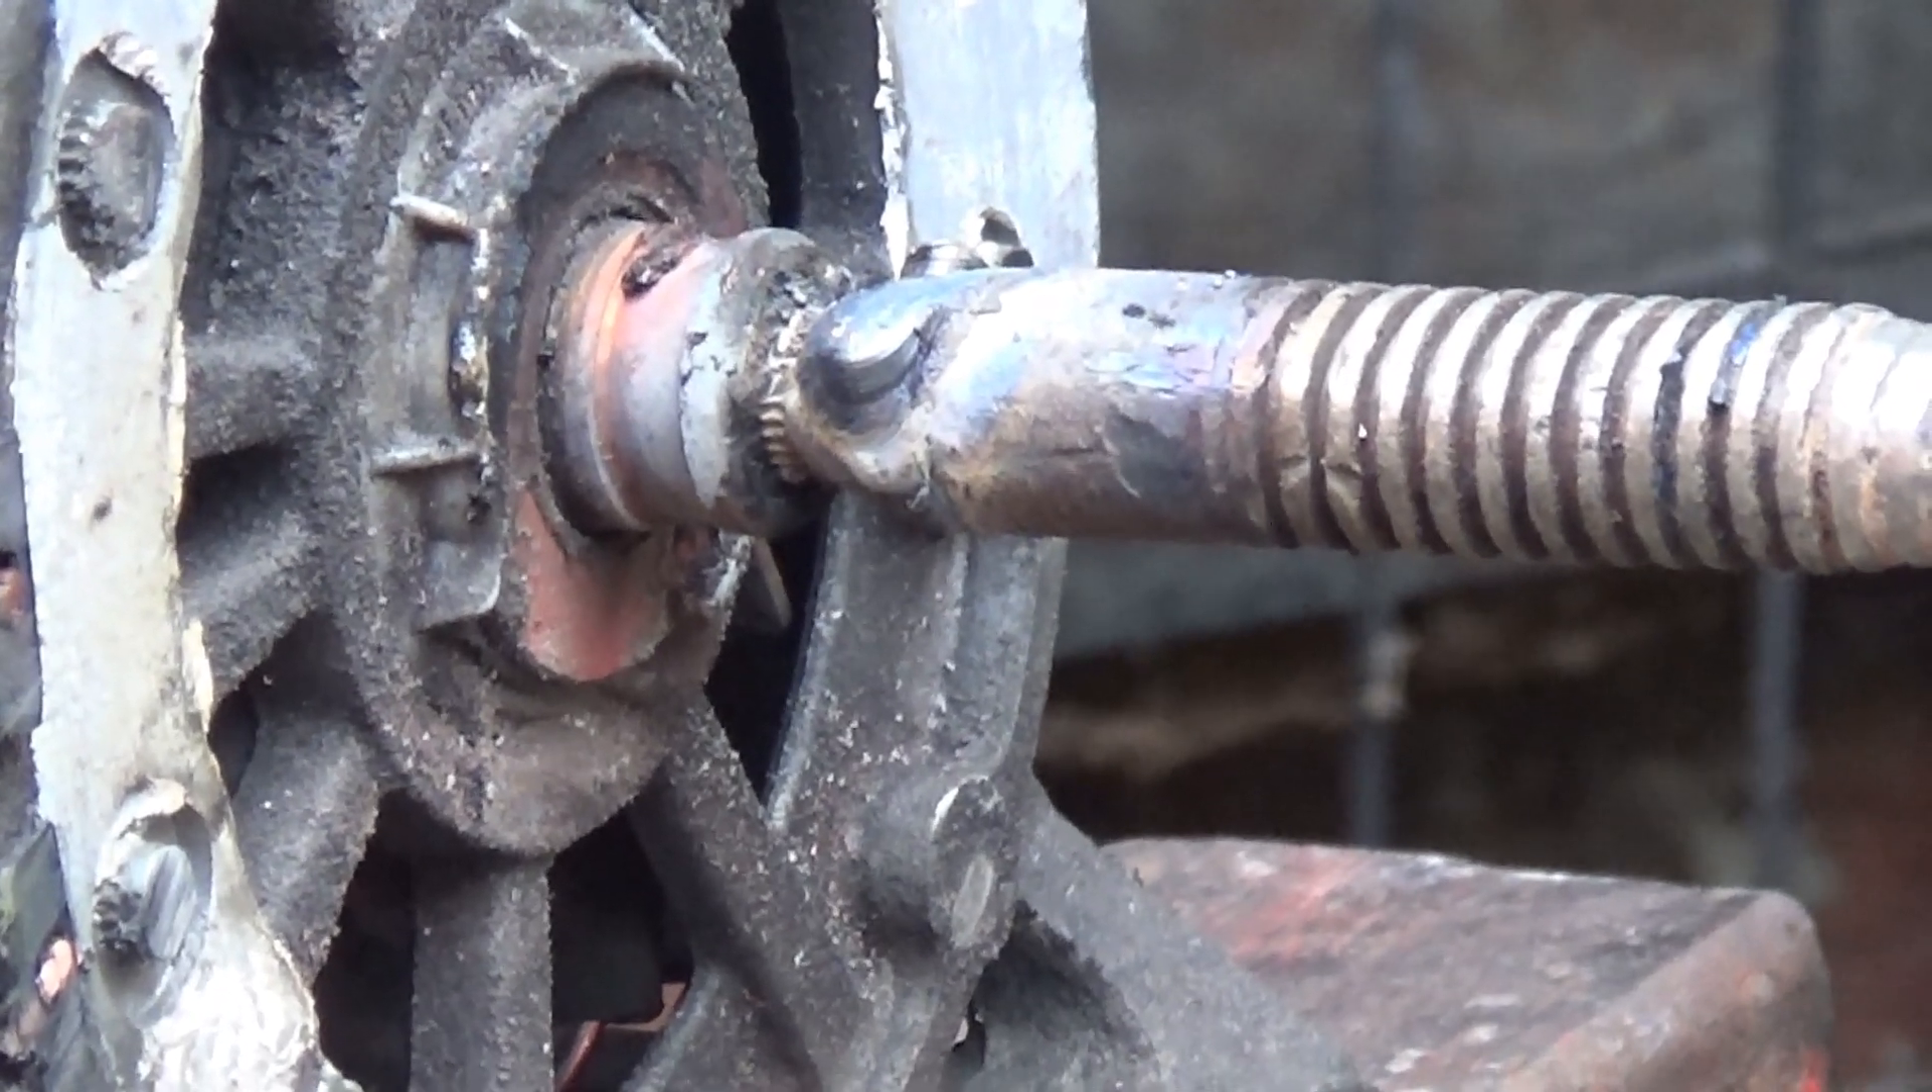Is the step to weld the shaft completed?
Yes.